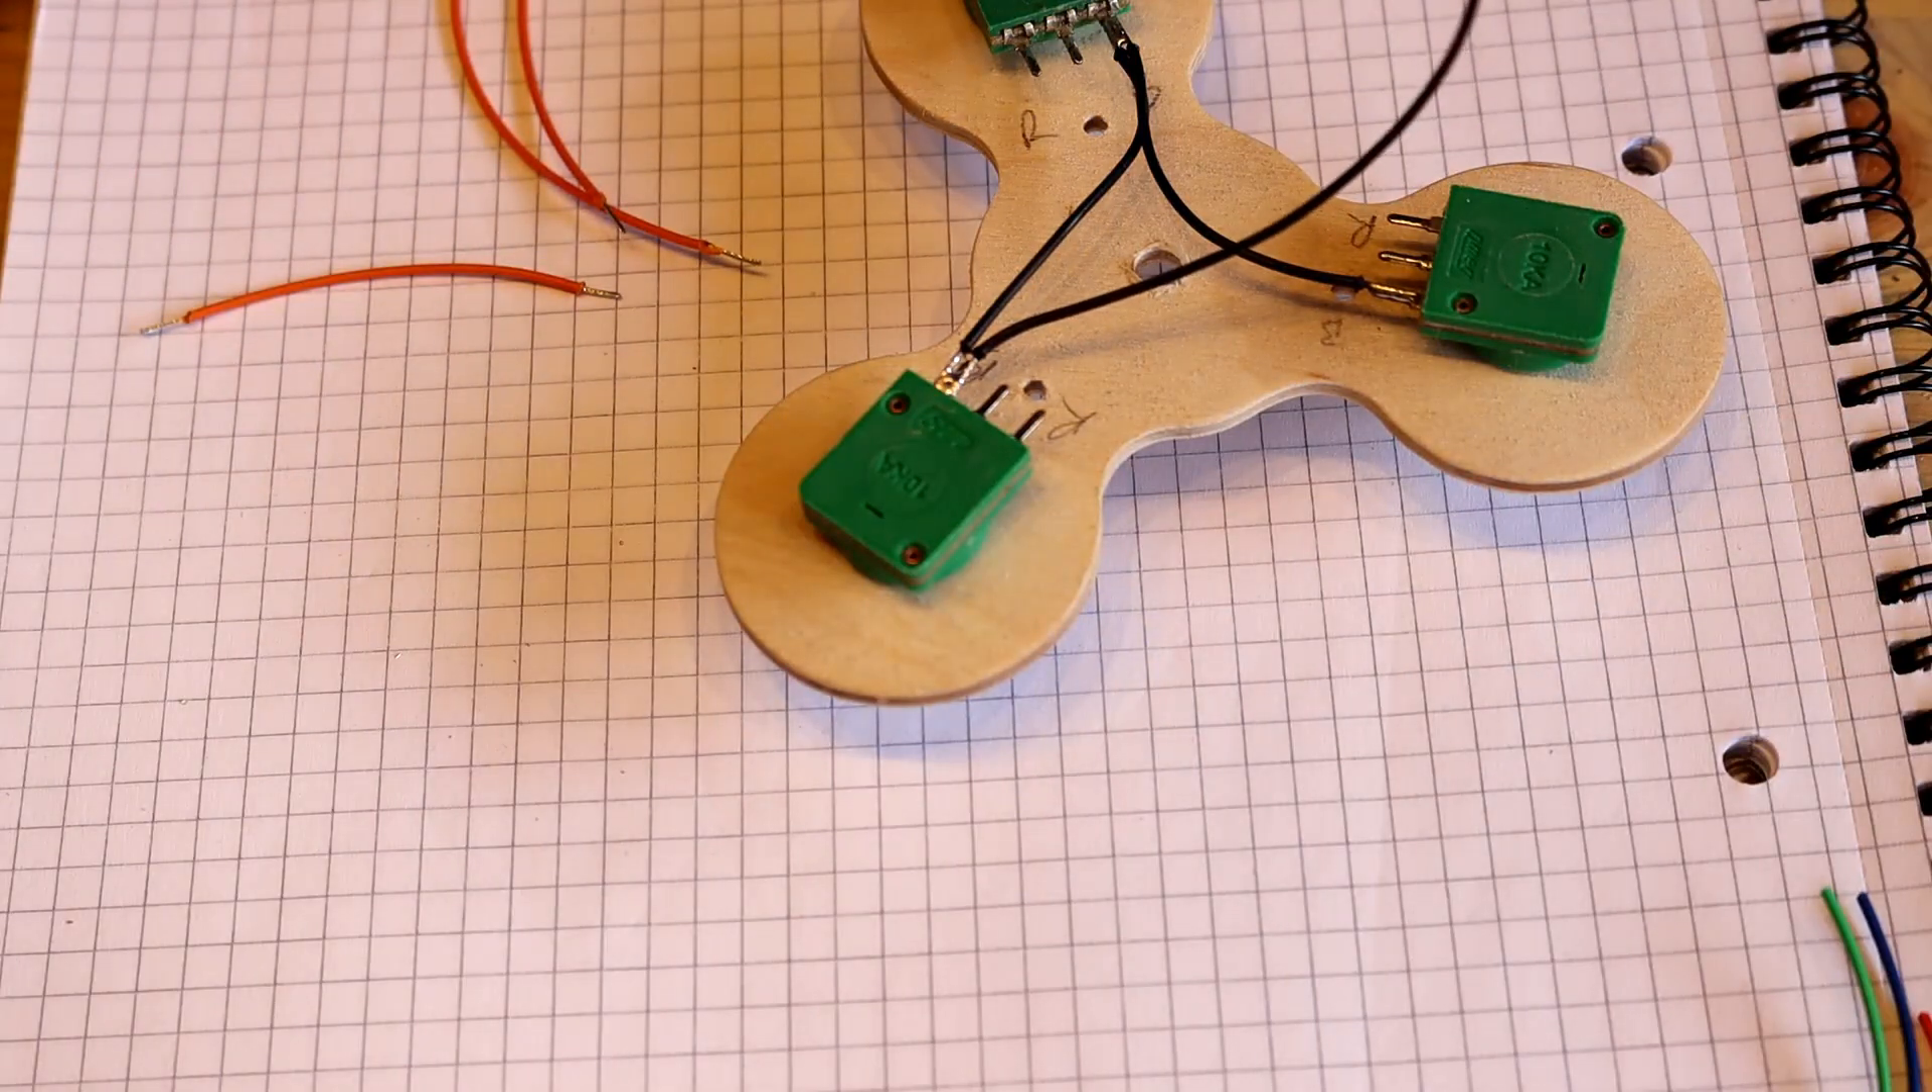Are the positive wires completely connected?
No.